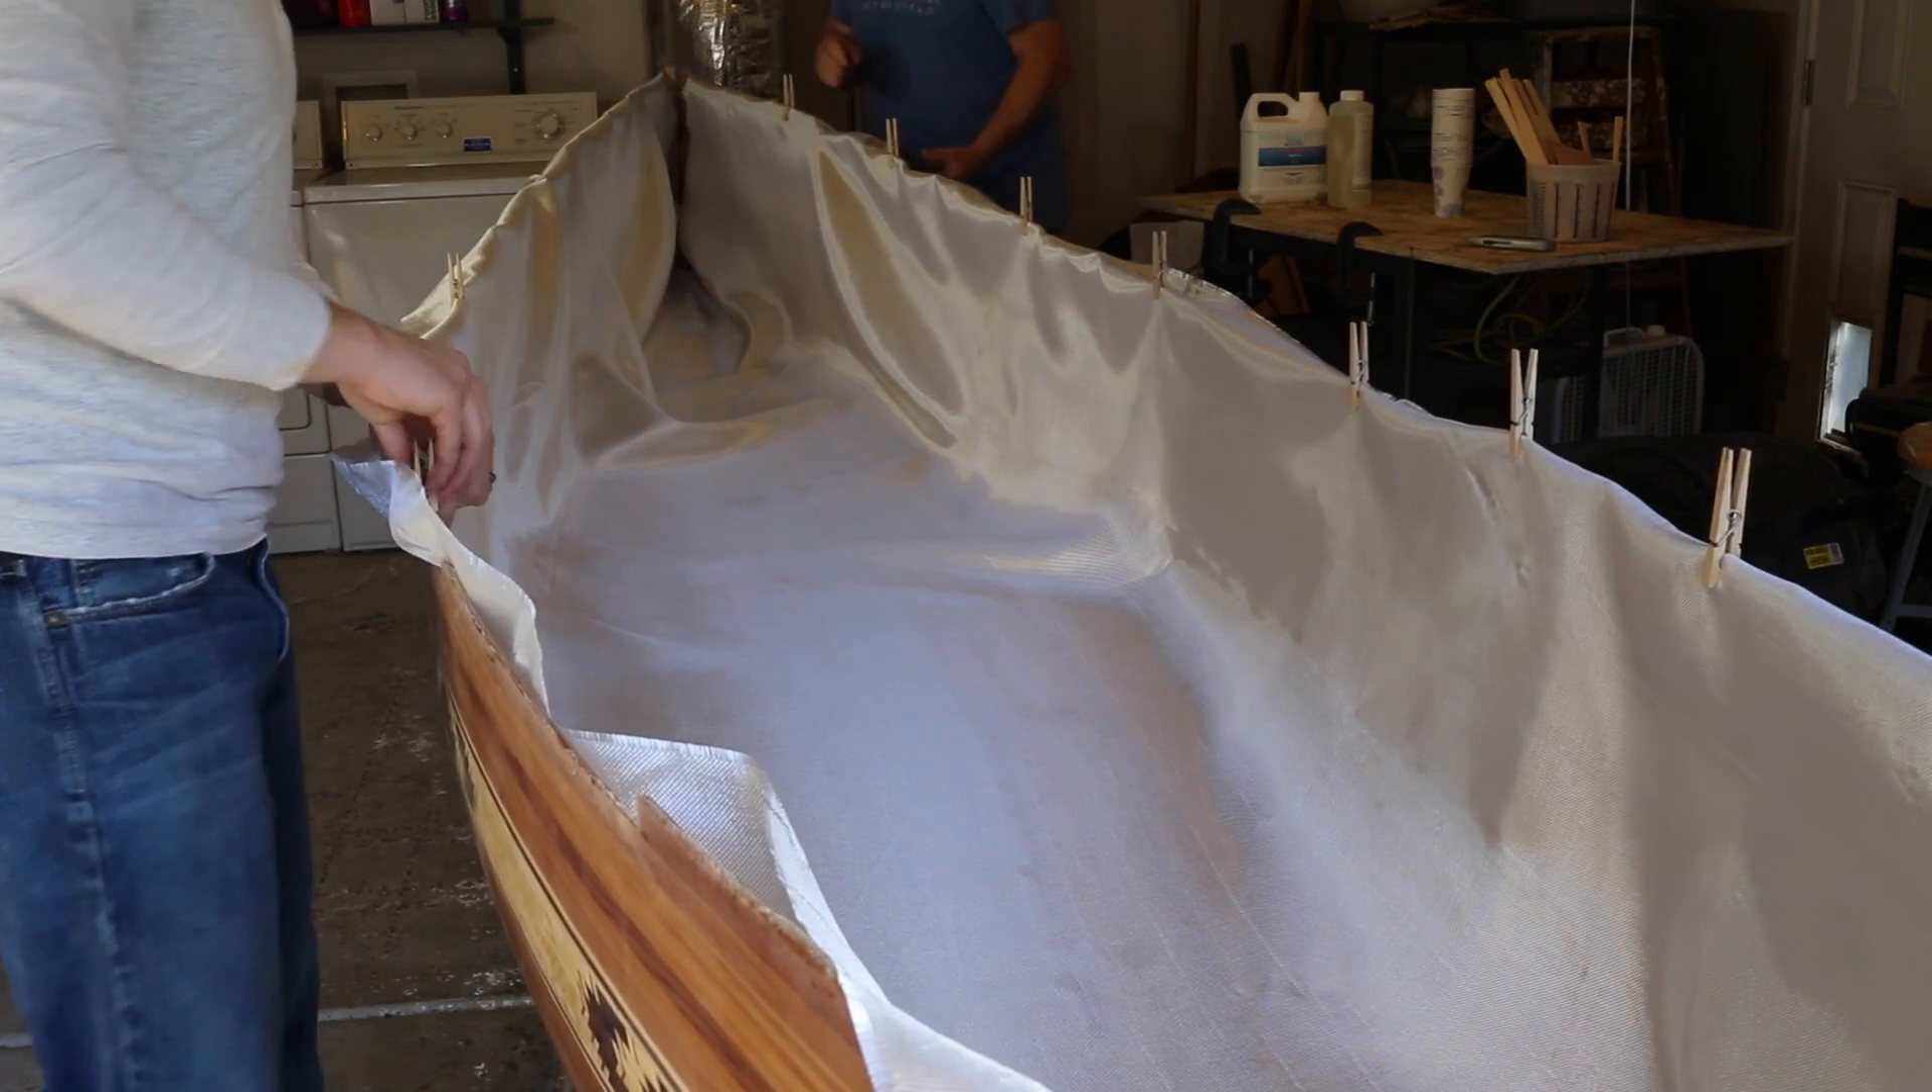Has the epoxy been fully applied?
No.